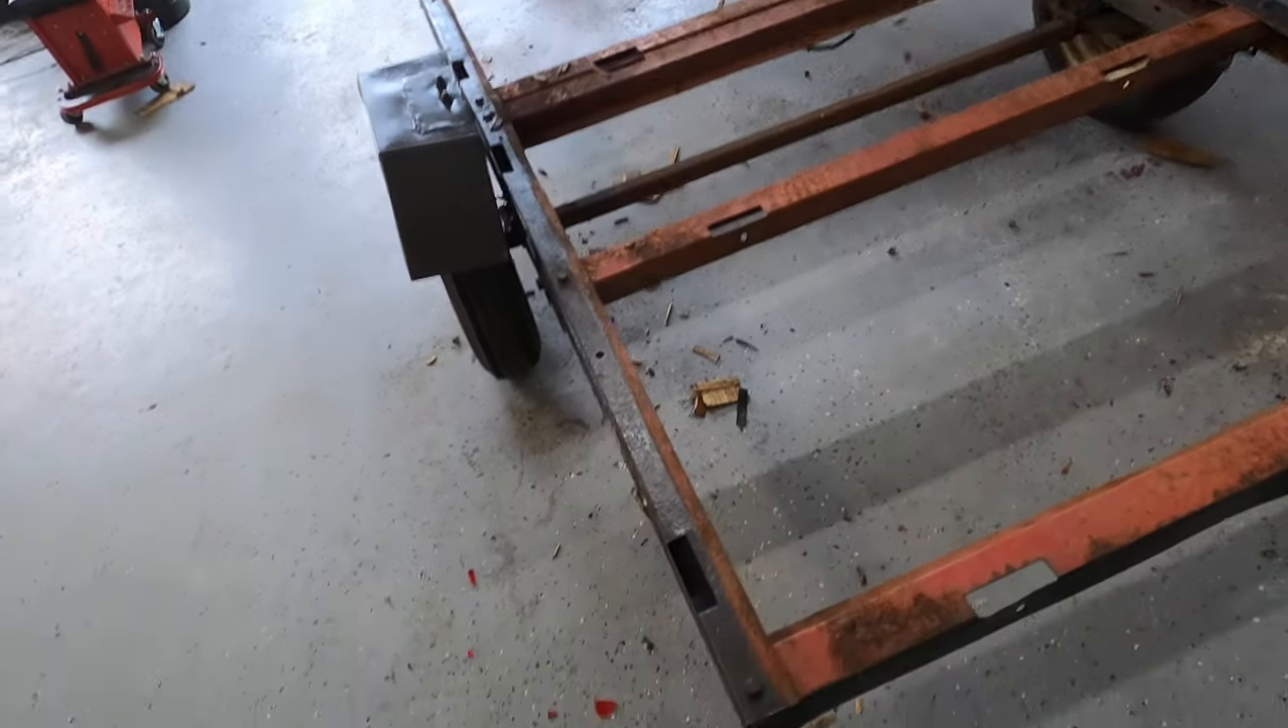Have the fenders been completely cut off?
No.